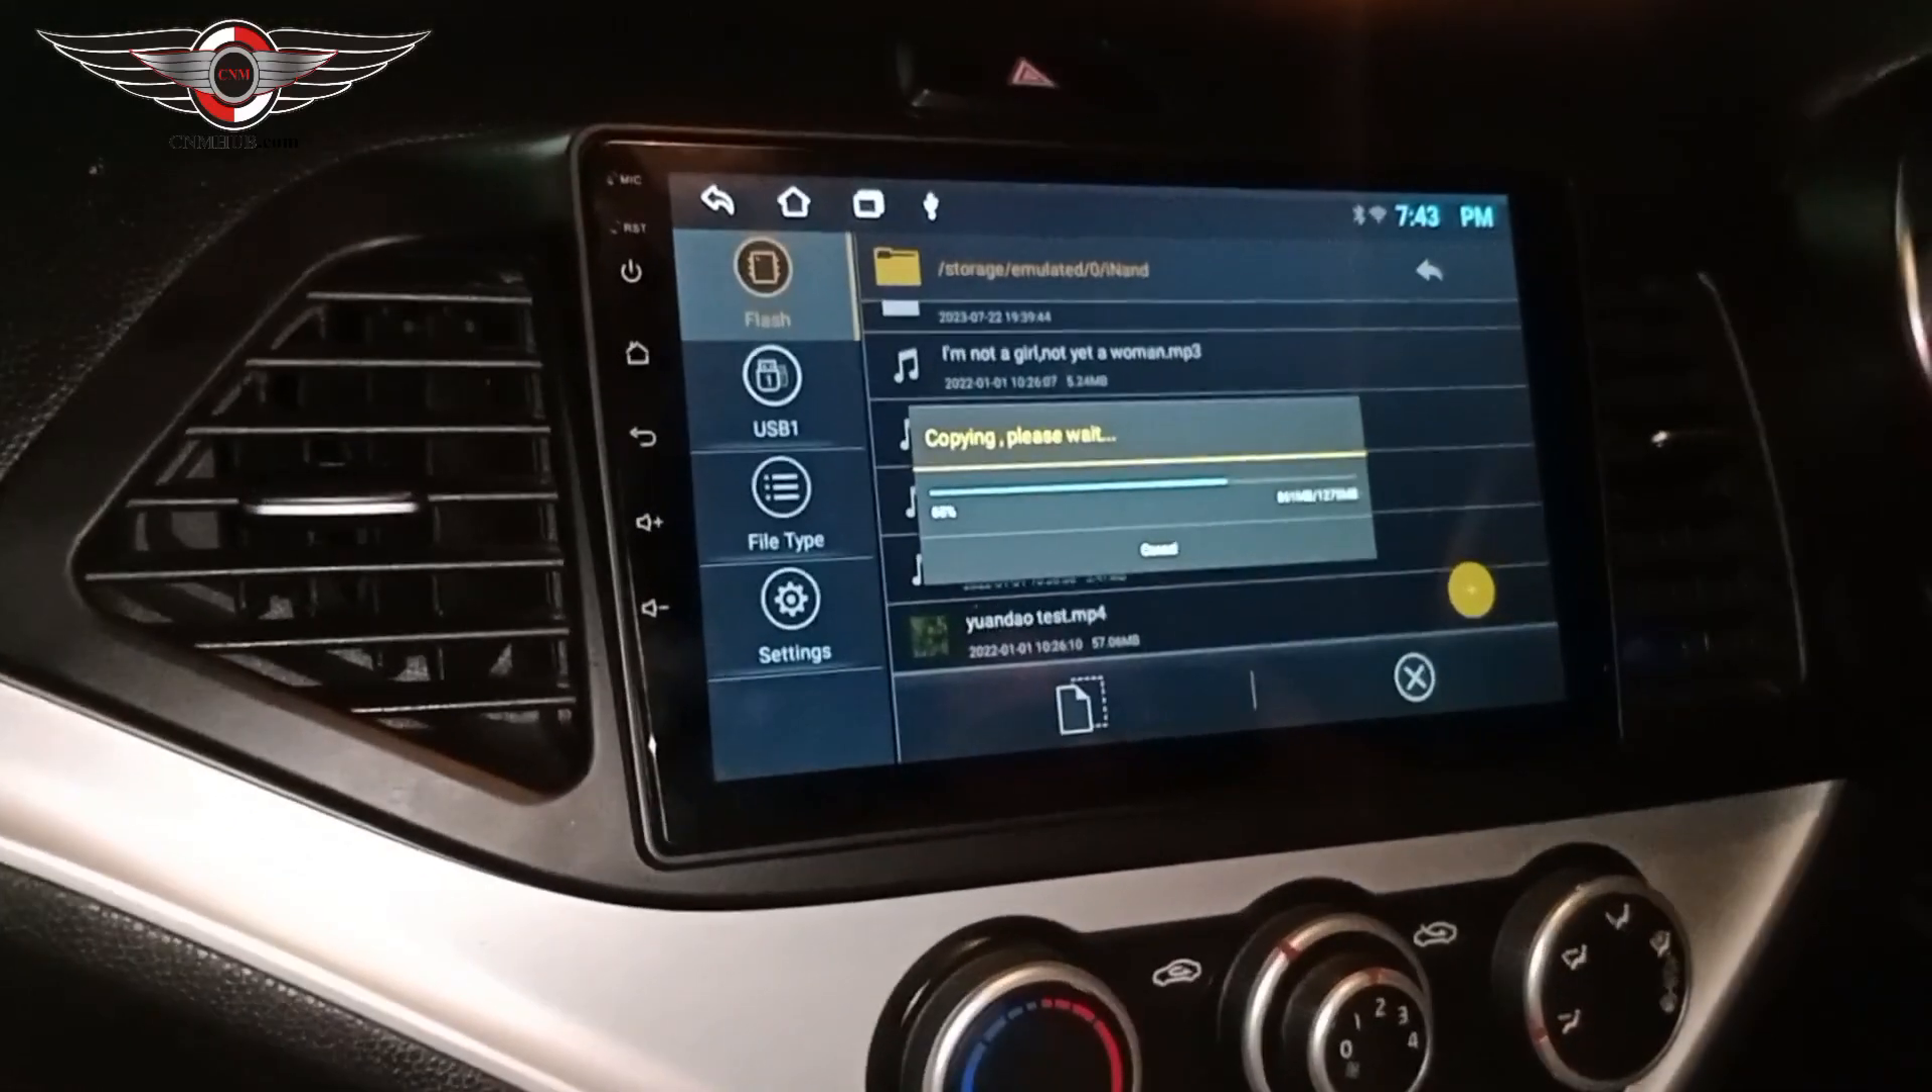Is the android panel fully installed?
Yes.